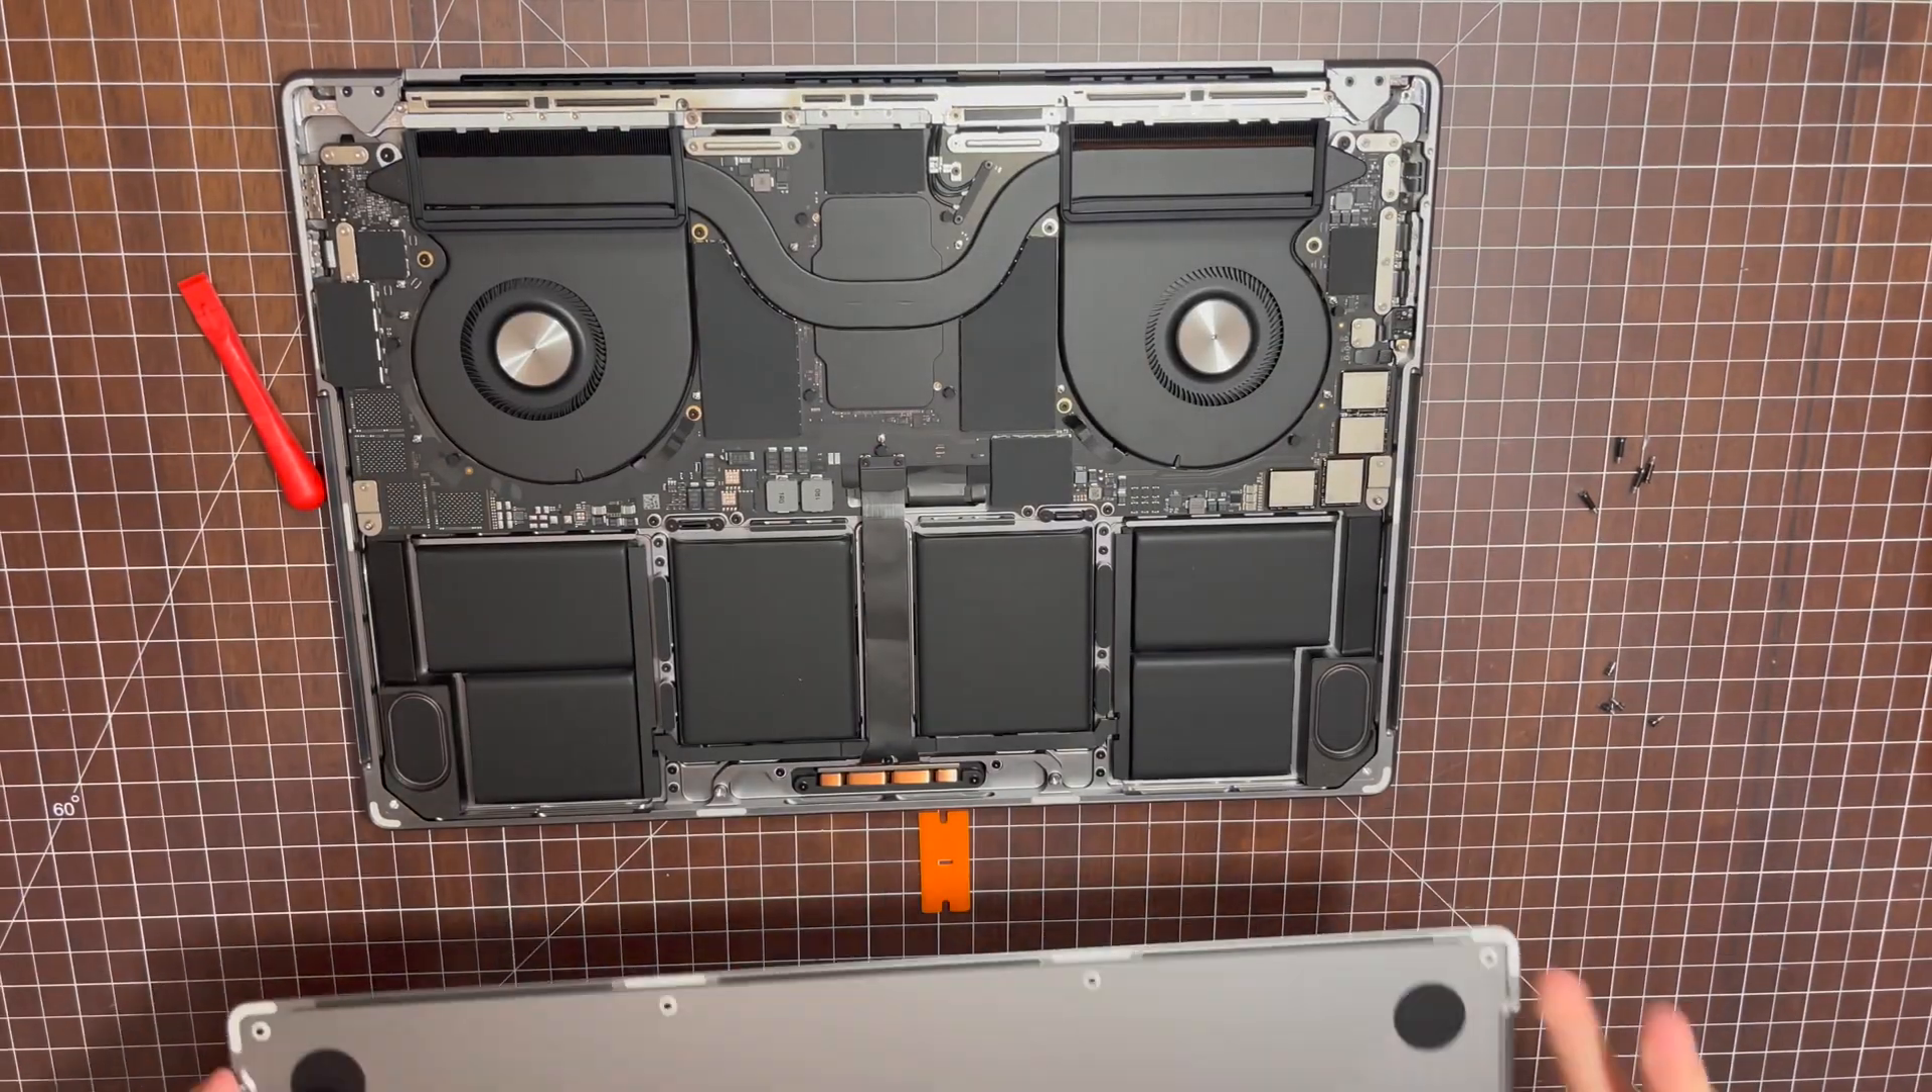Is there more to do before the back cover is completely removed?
No.